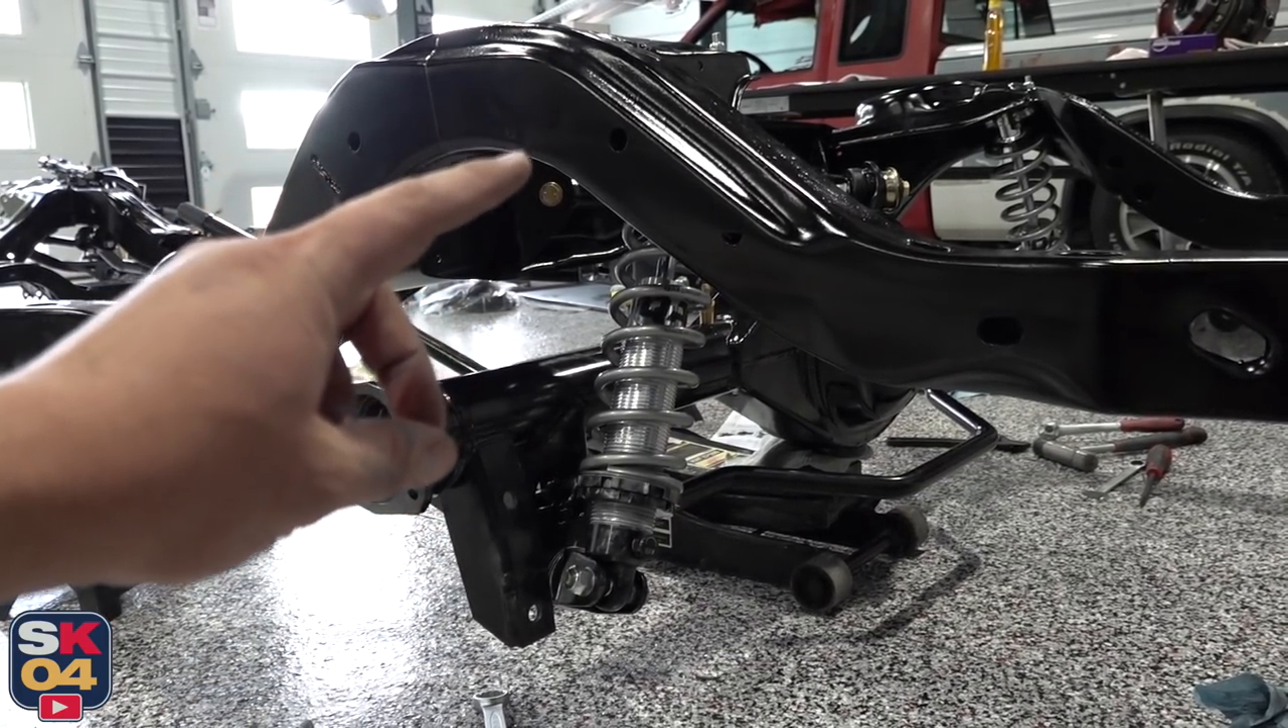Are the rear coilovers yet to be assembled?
No.